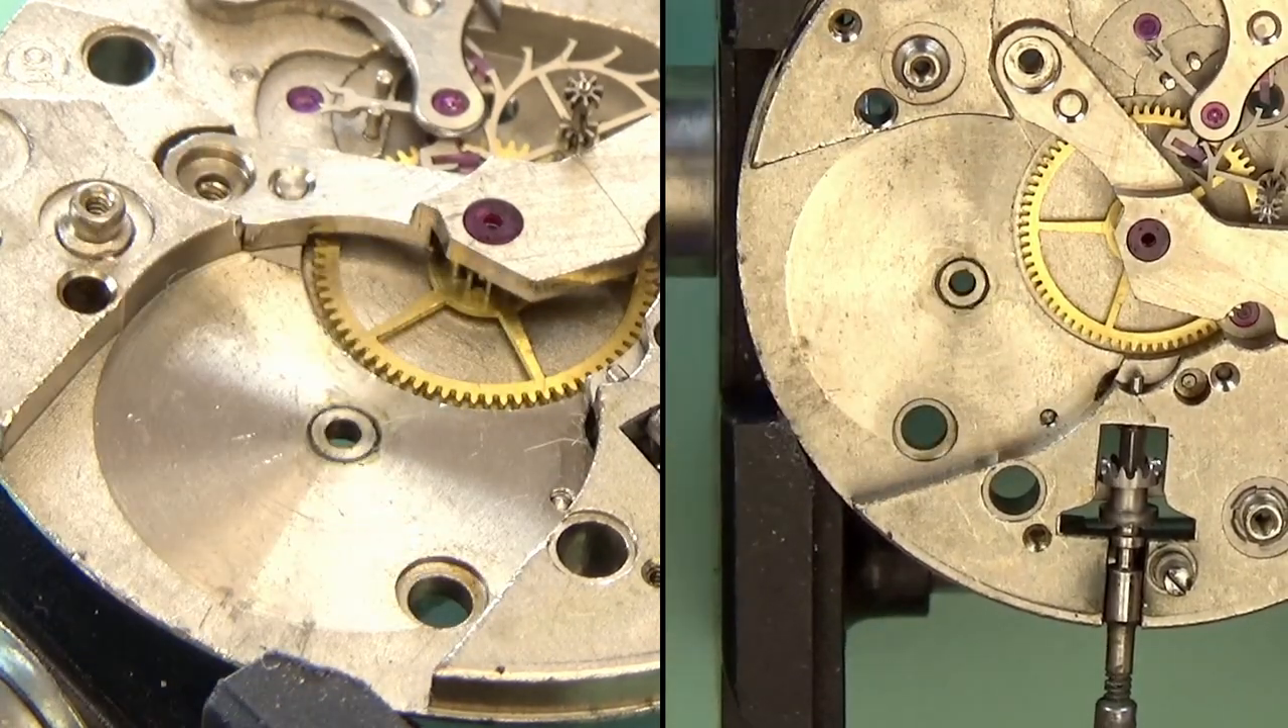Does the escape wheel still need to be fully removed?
Yes.